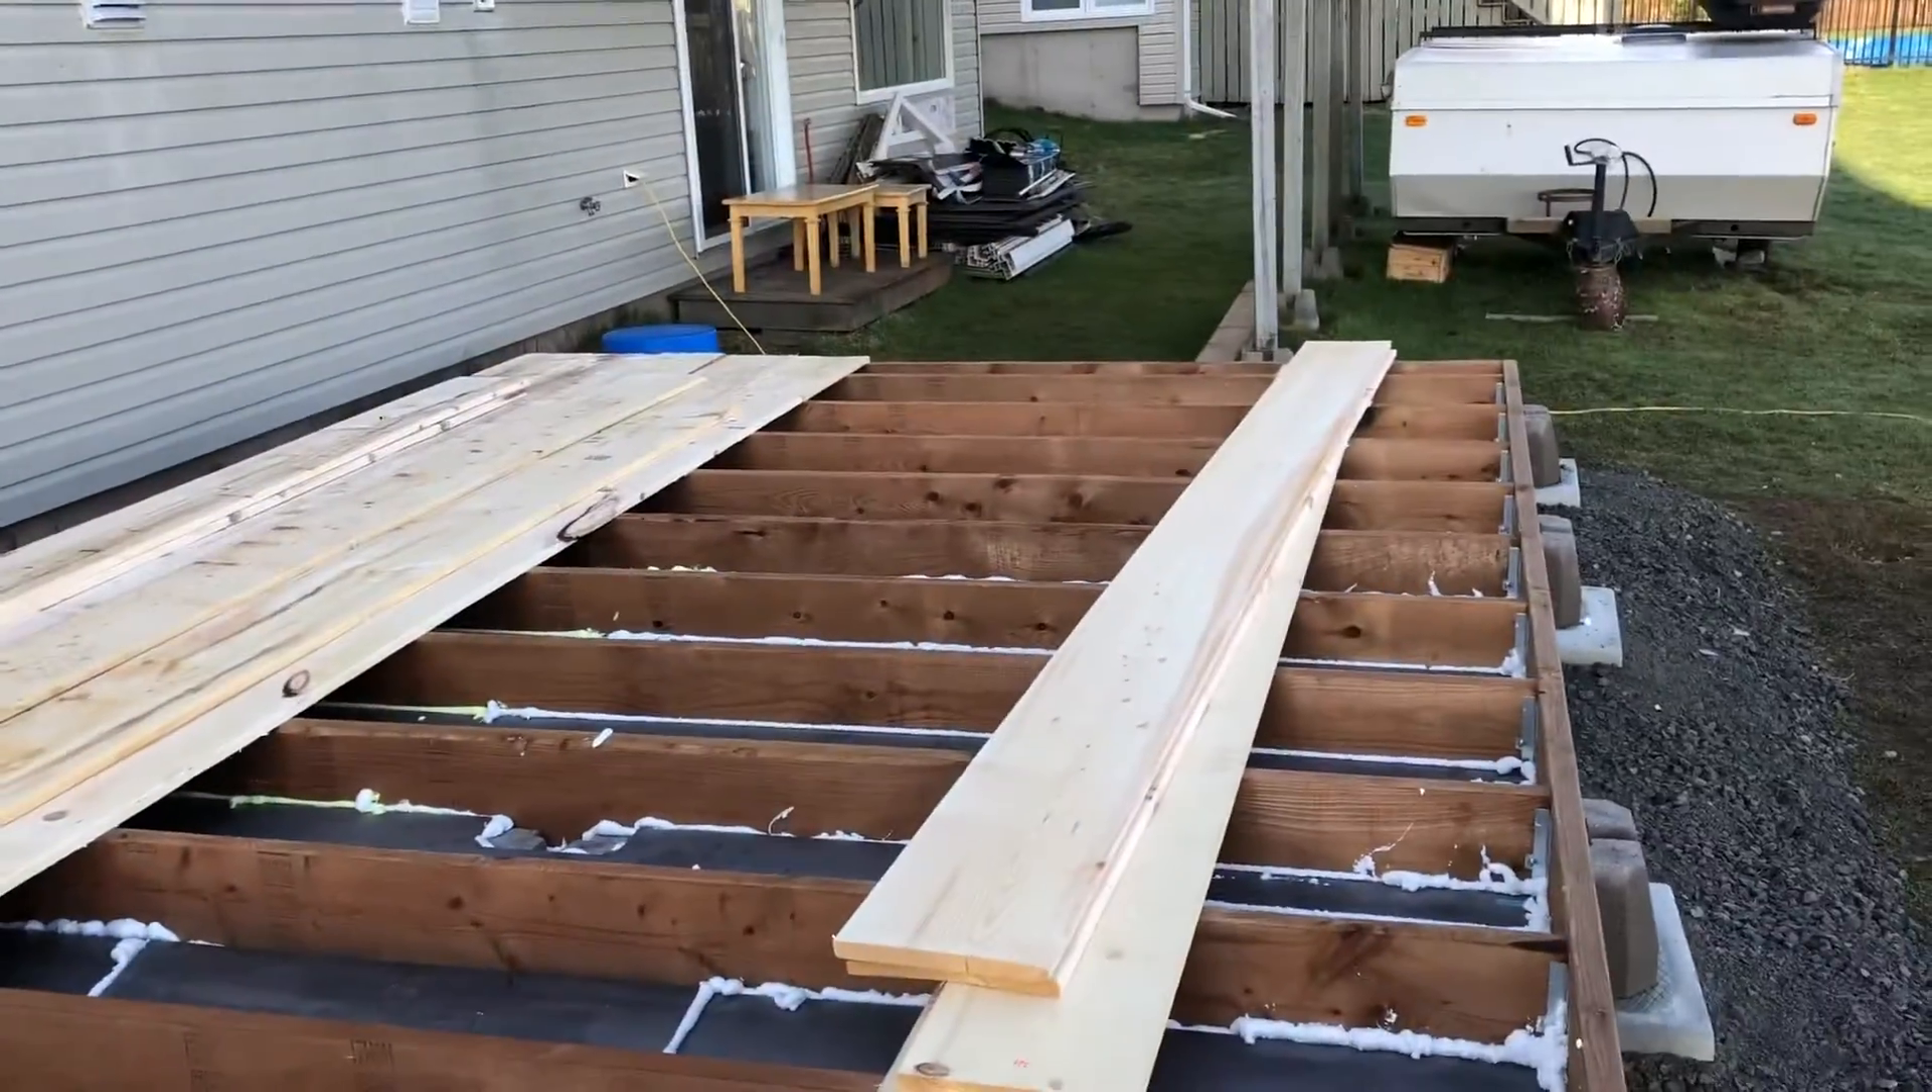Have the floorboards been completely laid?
No.